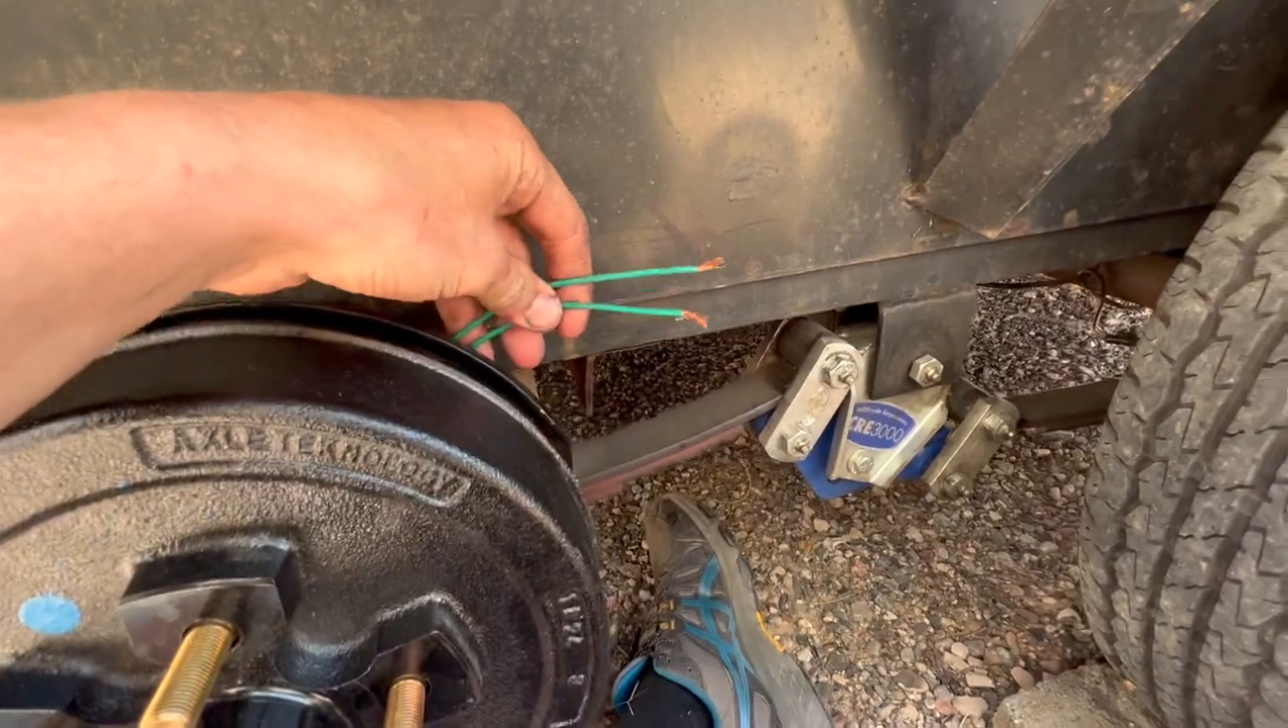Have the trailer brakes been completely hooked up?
No.